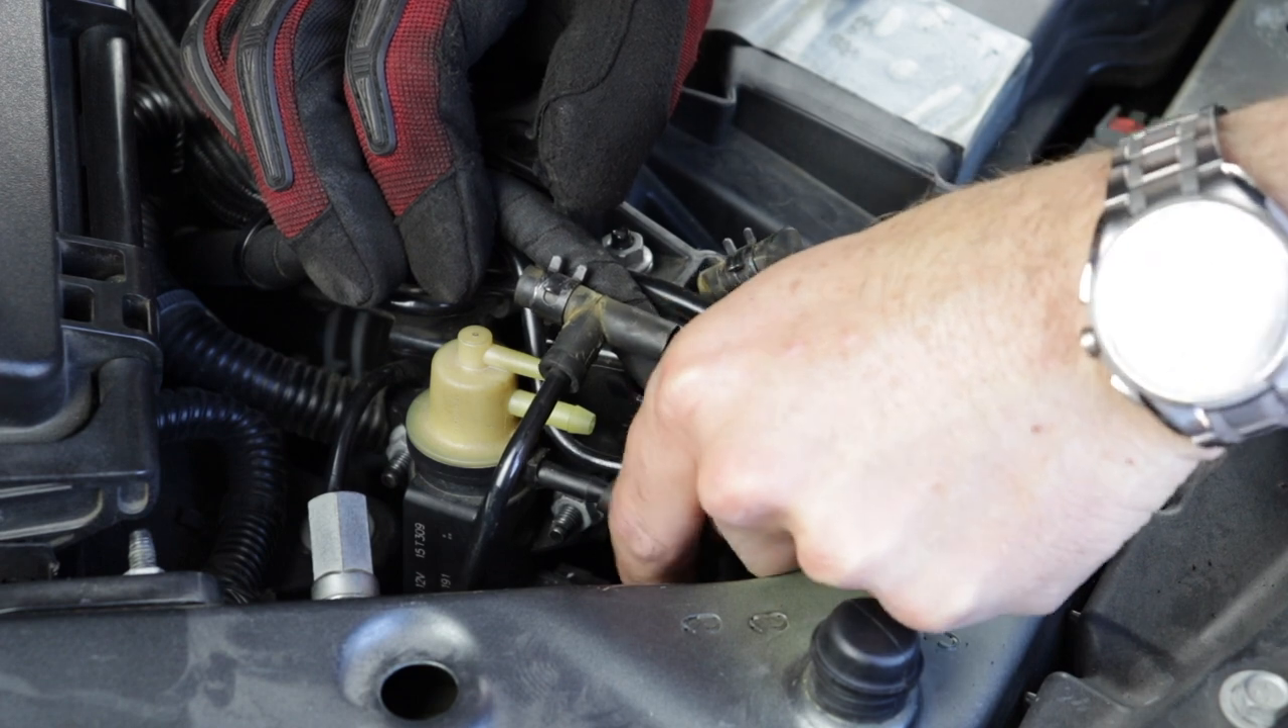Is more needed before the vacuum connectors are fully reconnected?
Yes.